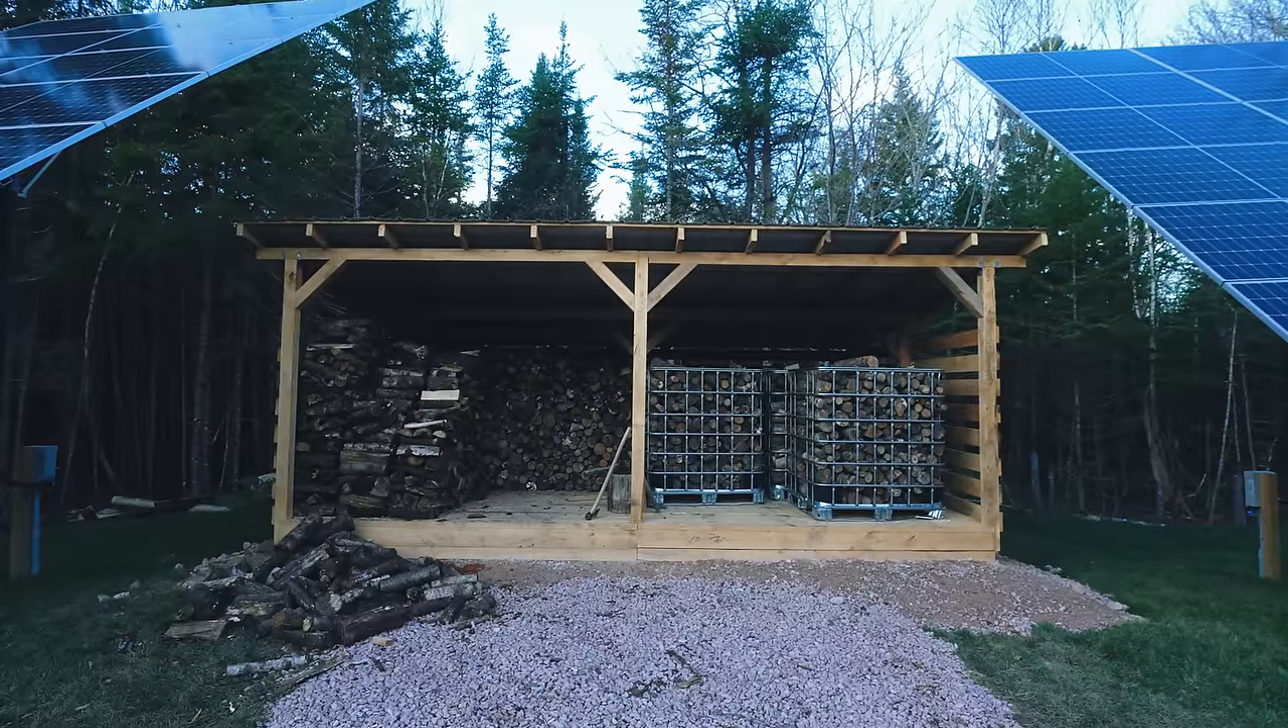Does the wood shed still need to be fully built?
No.